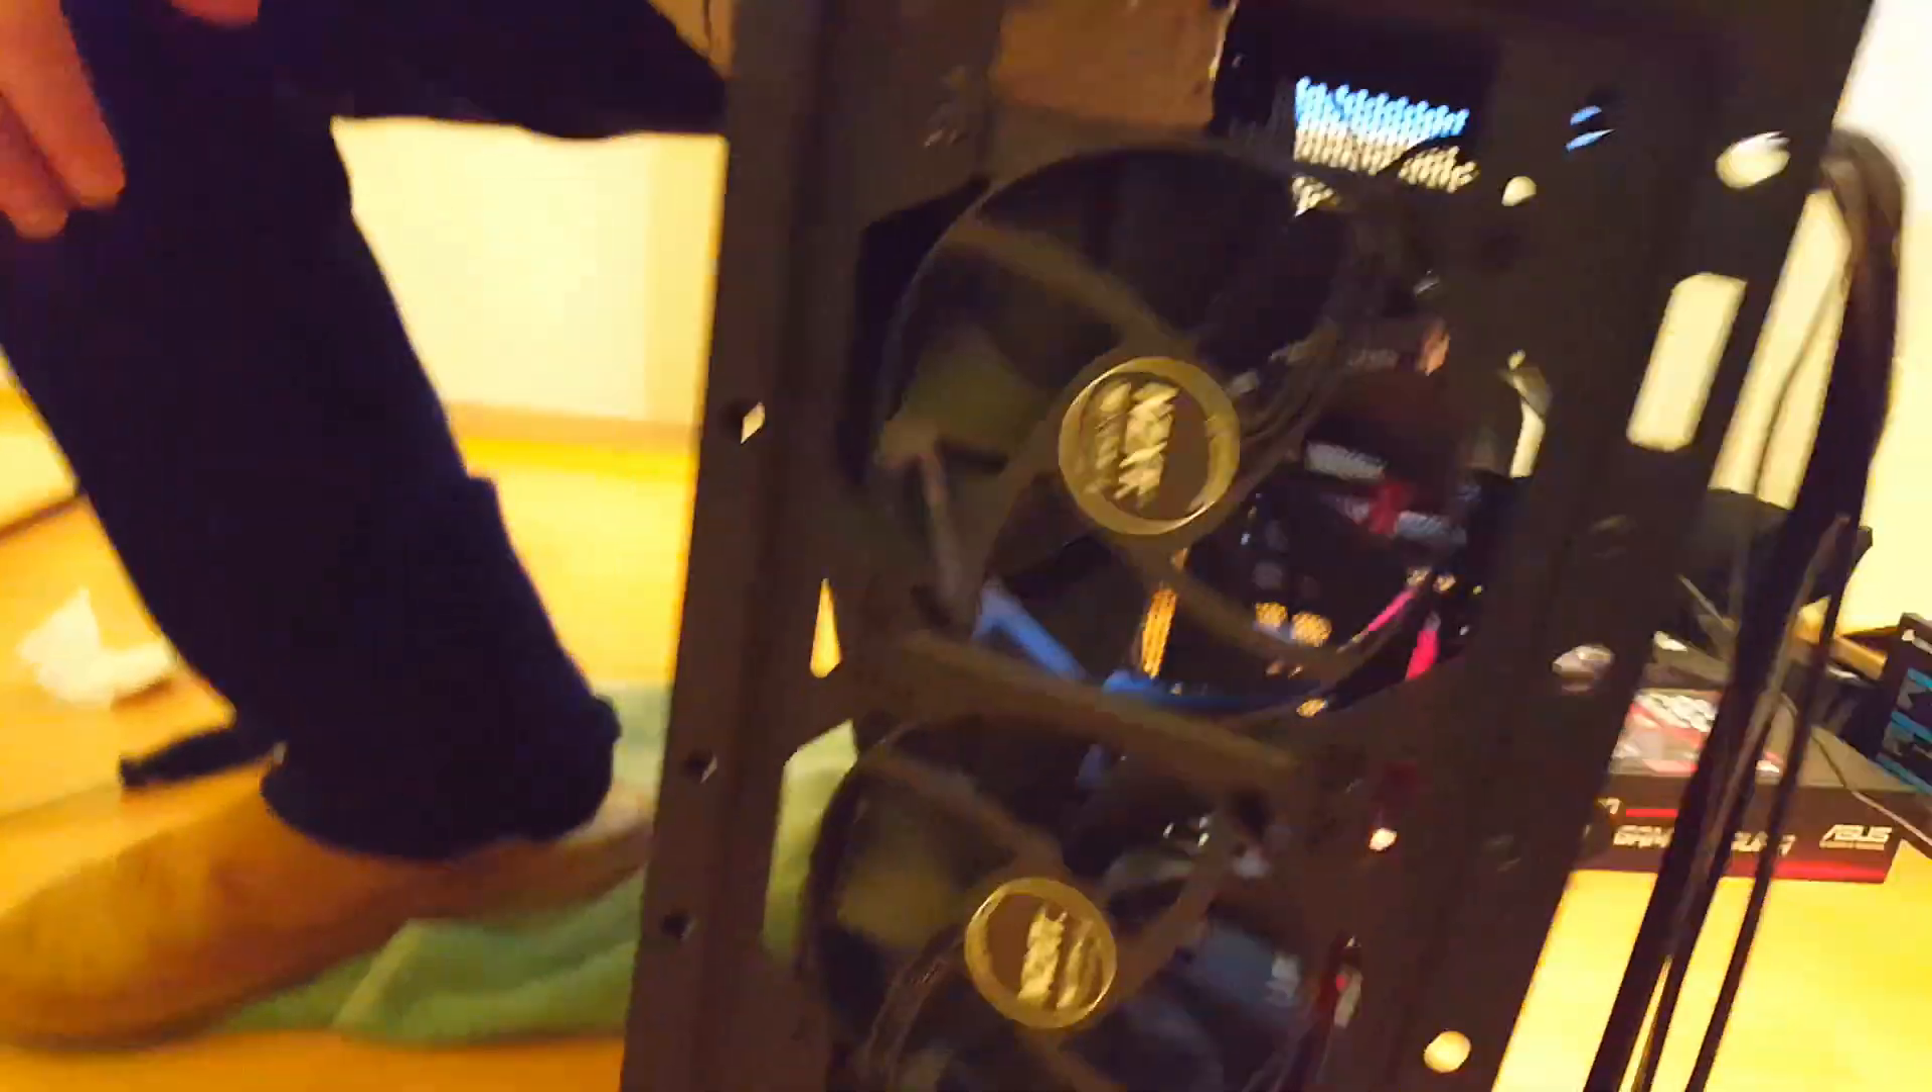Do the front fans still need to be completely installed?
No.